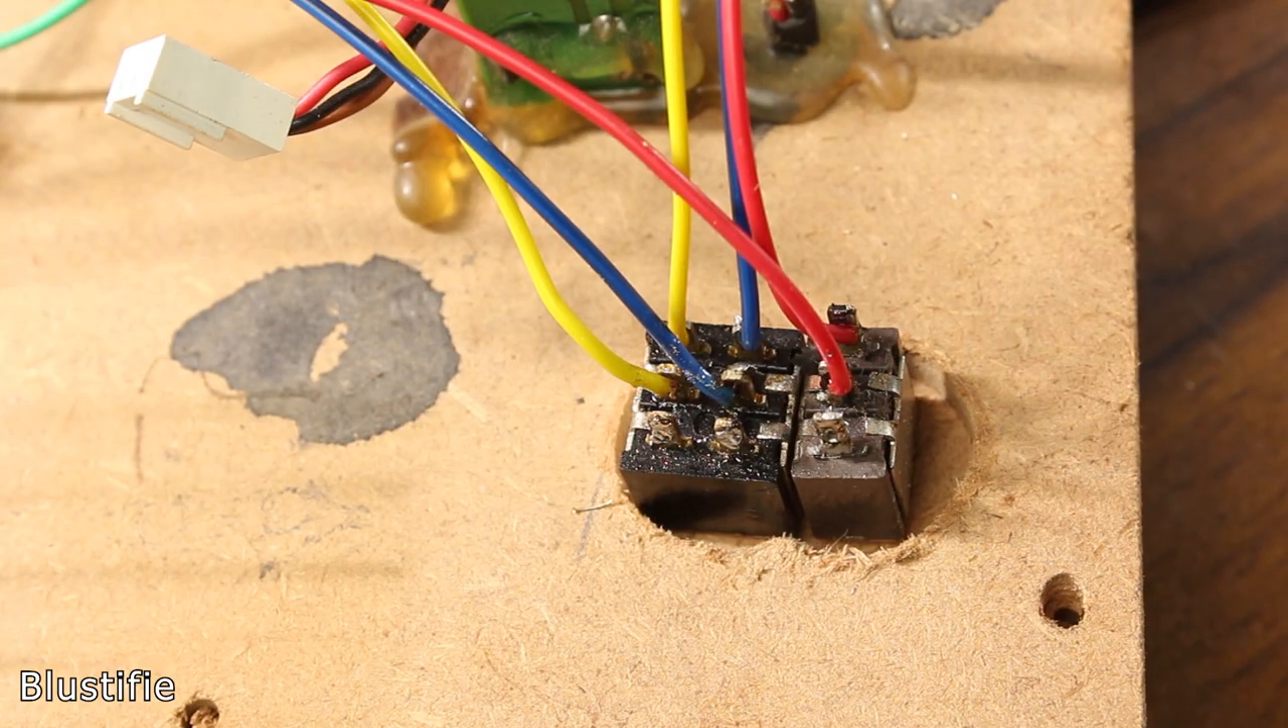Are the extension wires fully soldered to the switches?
Yes.